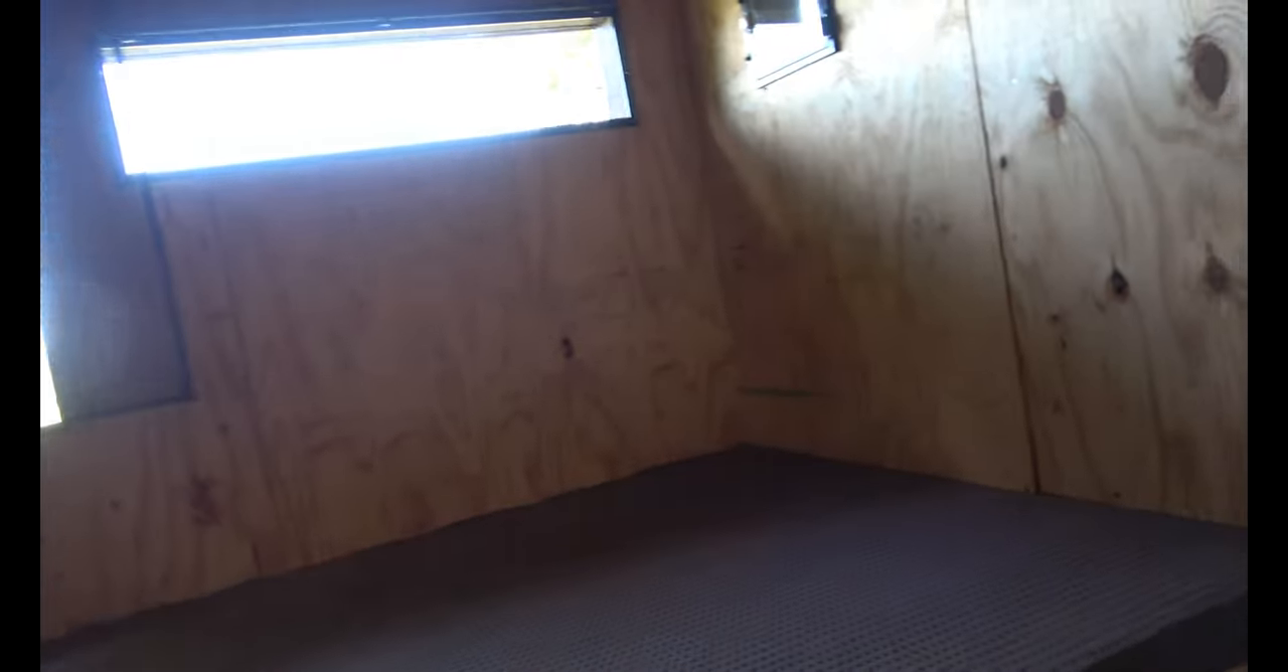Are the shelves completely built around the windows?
No.